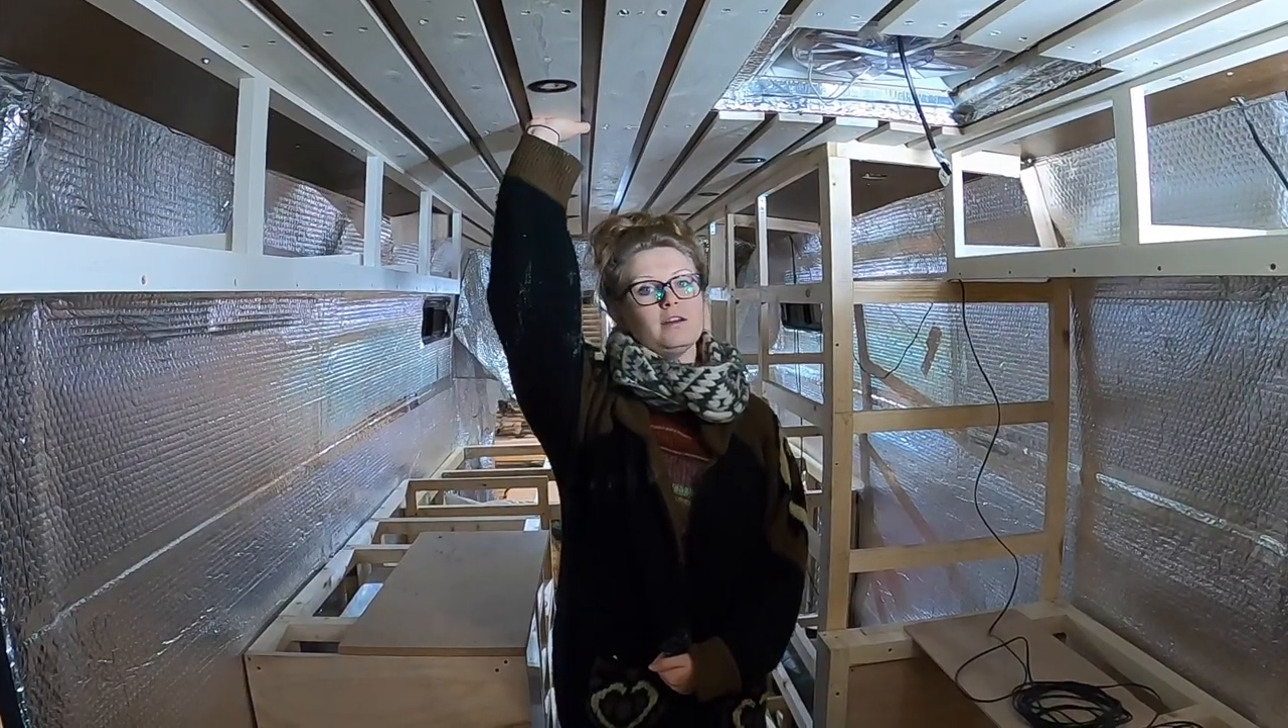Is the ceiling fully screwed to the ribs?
Yes.